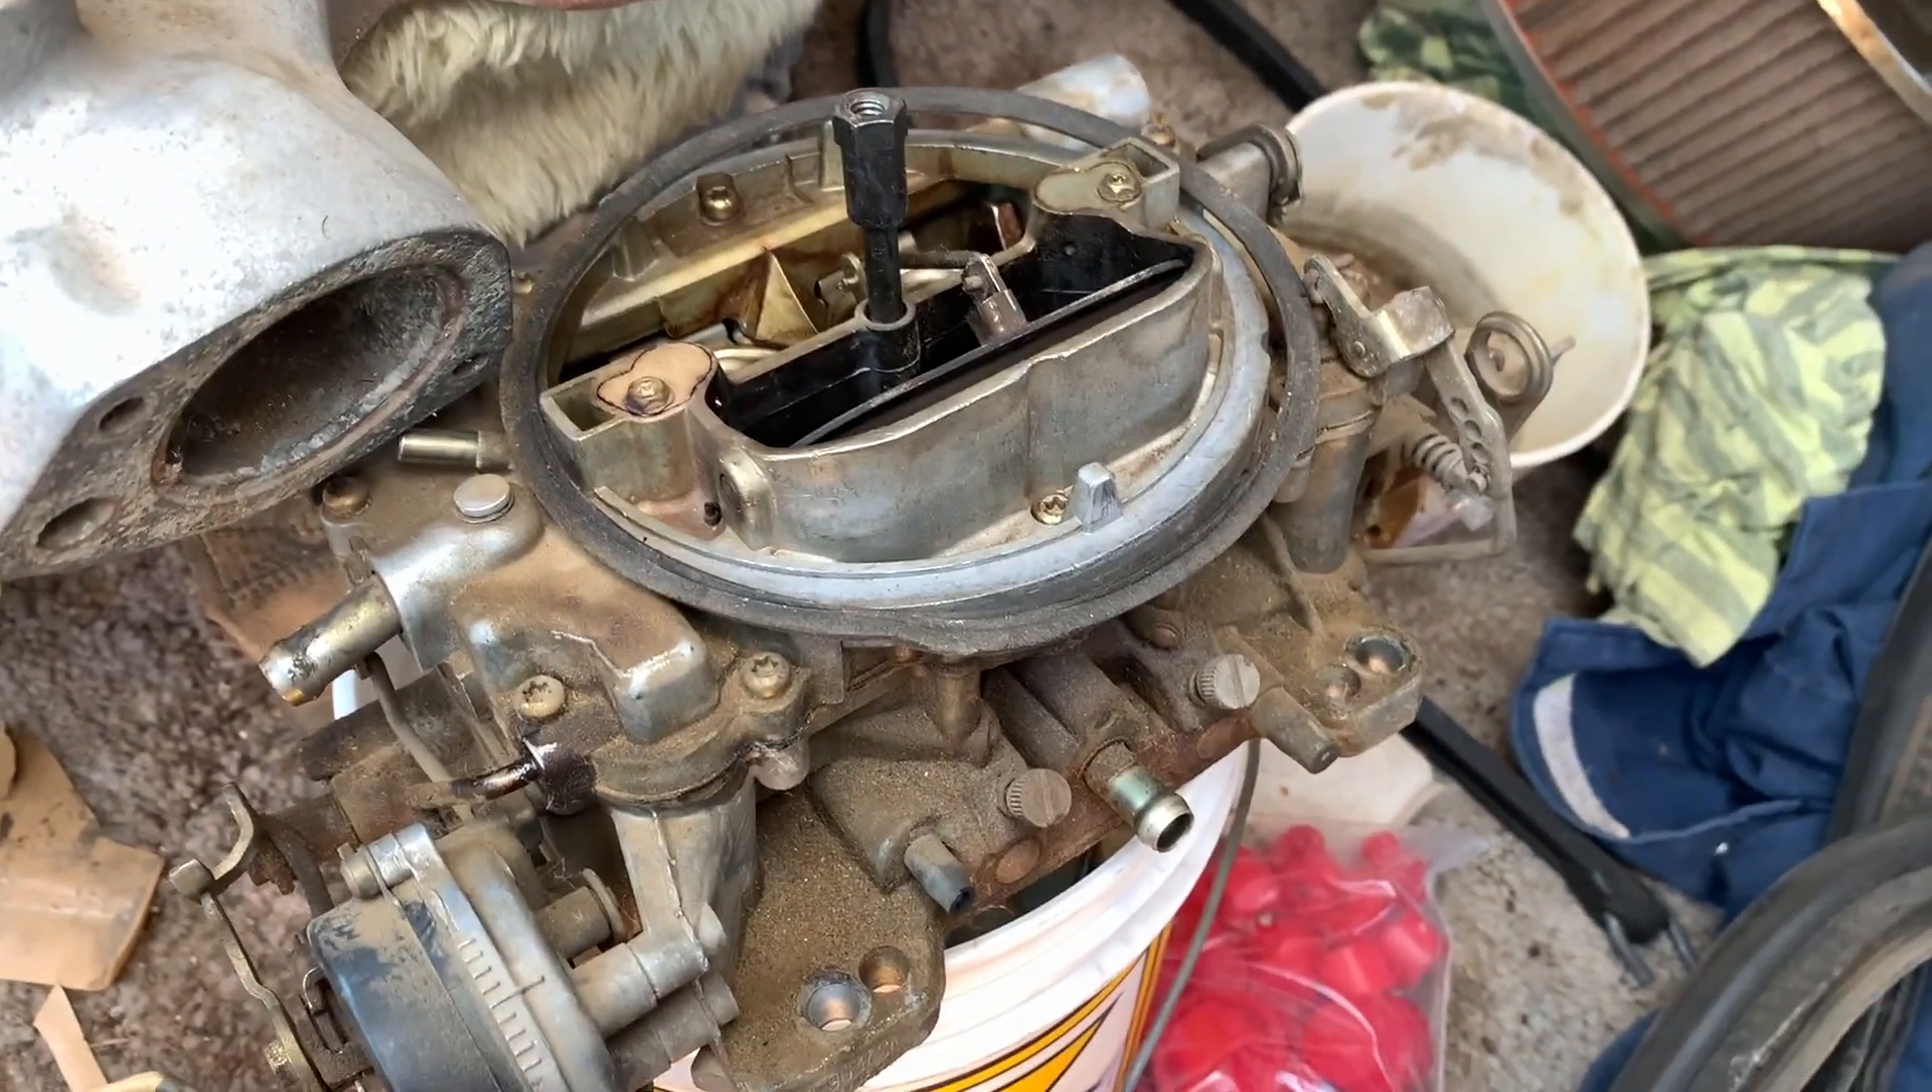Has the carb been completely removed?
Yes.